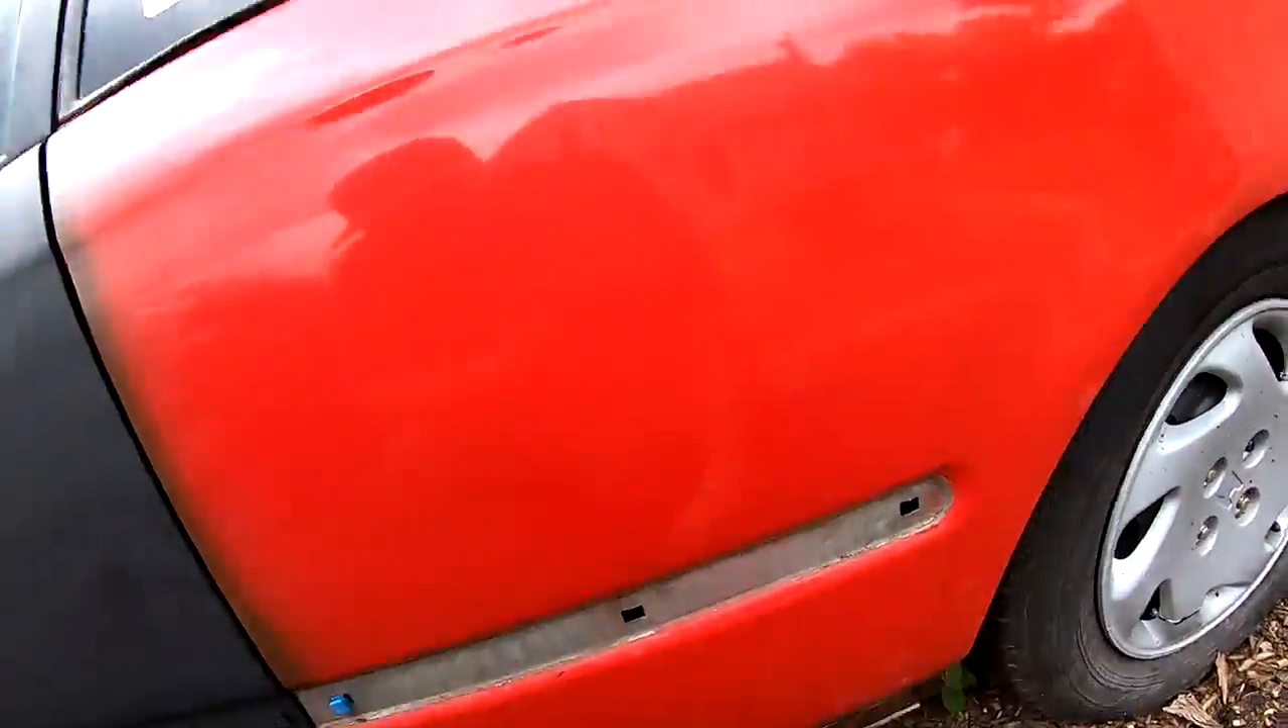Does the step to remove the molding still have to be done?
No.